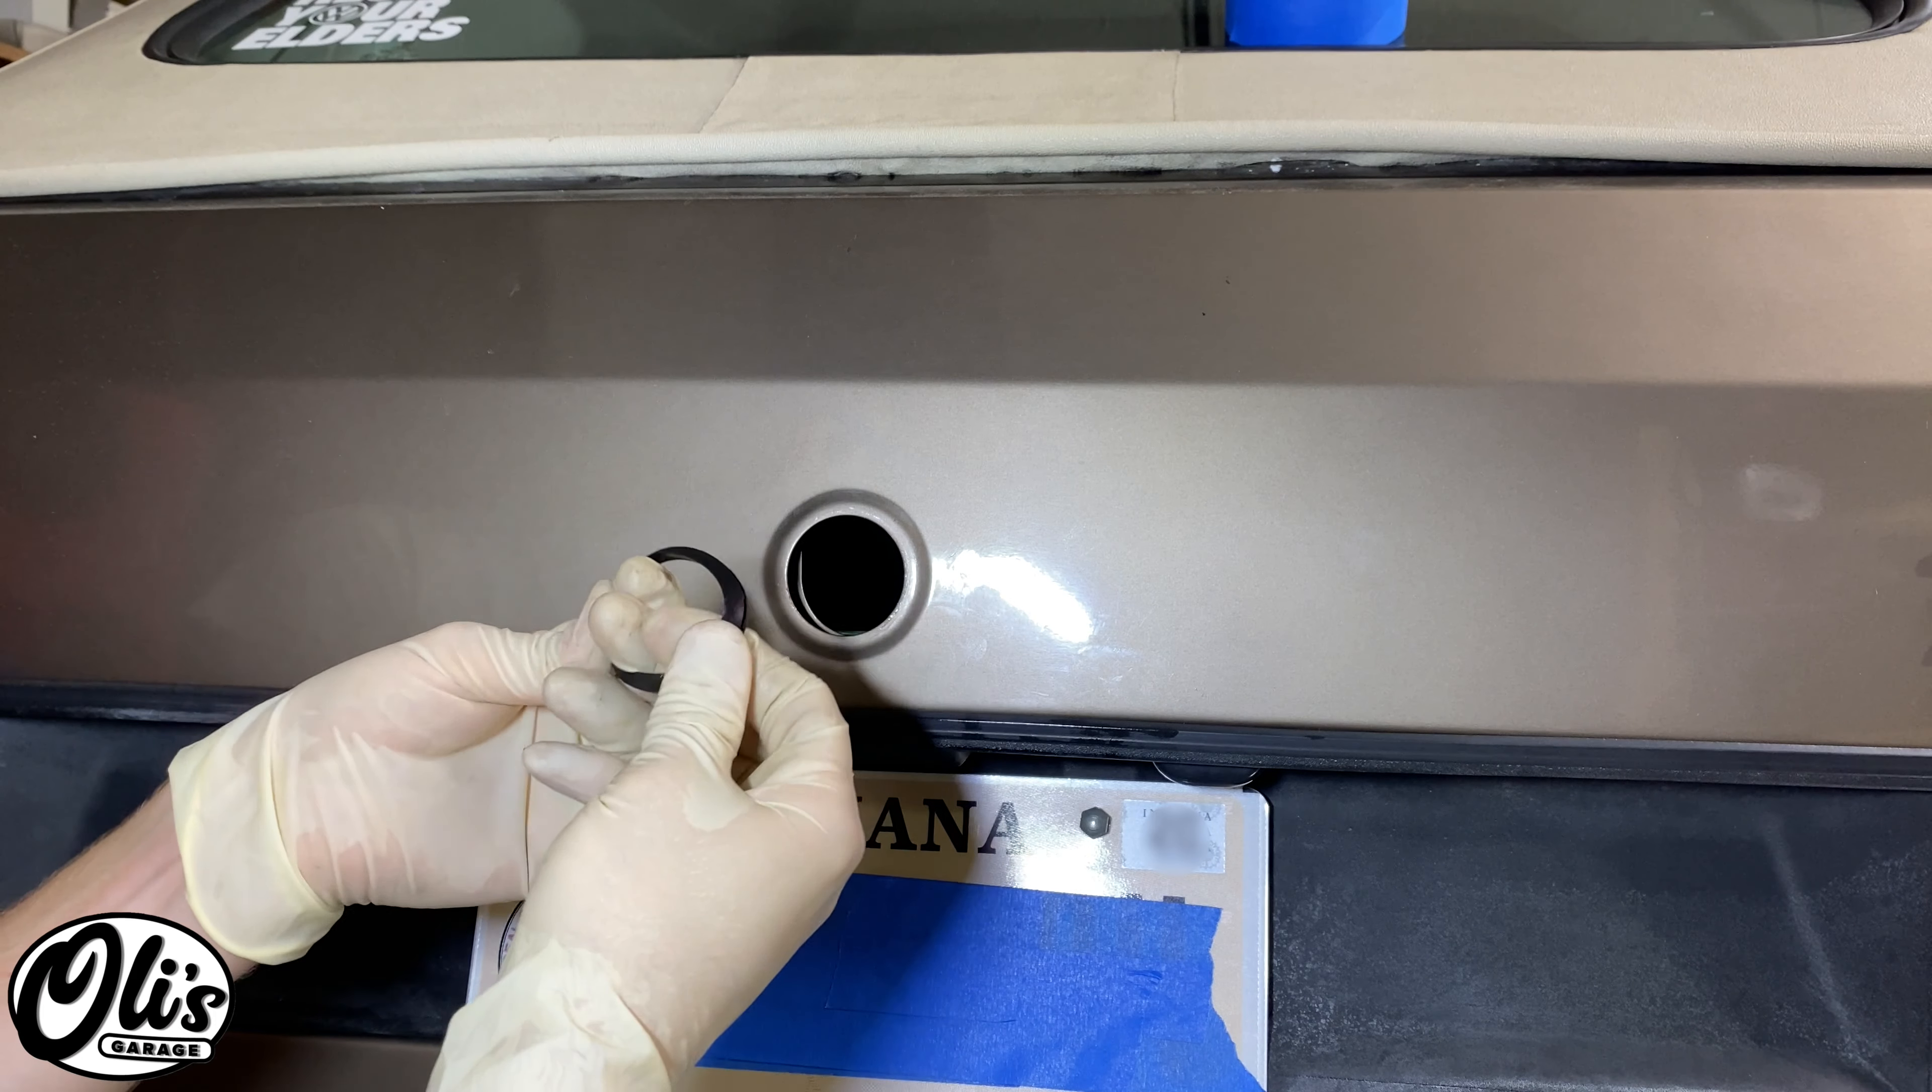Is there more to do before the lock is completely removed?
No.